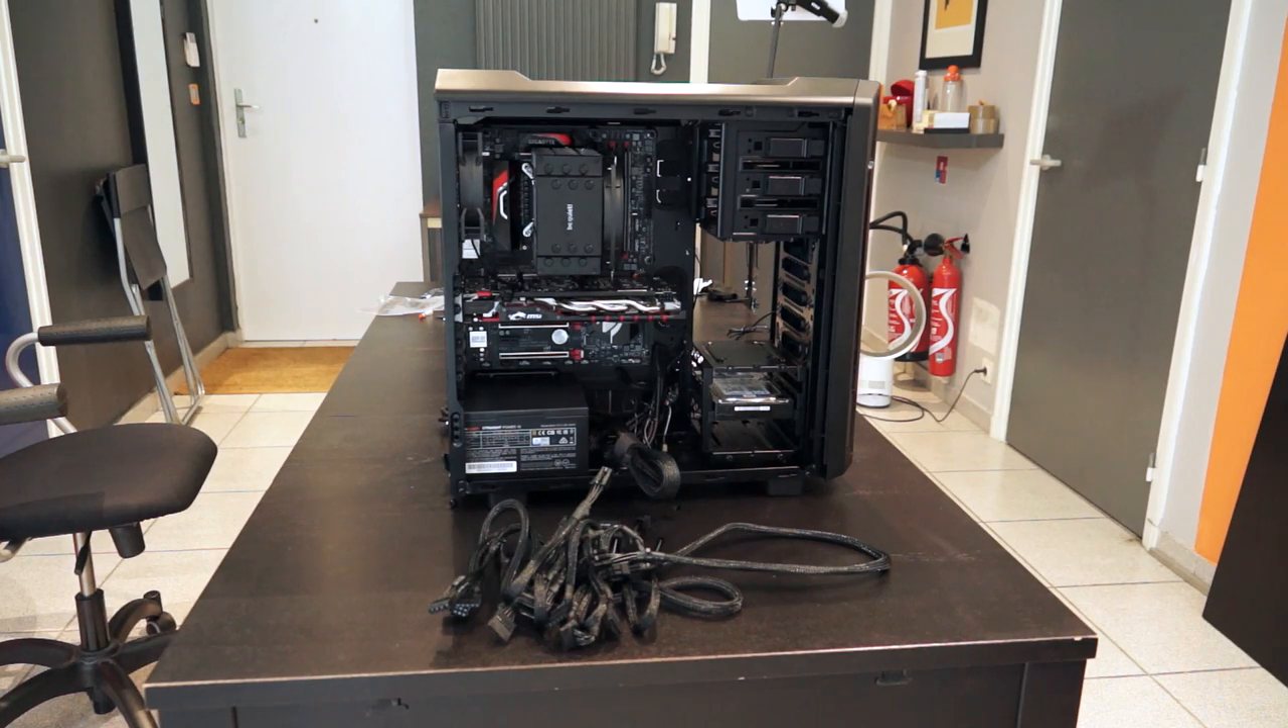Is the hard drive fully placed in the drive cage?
Yes.